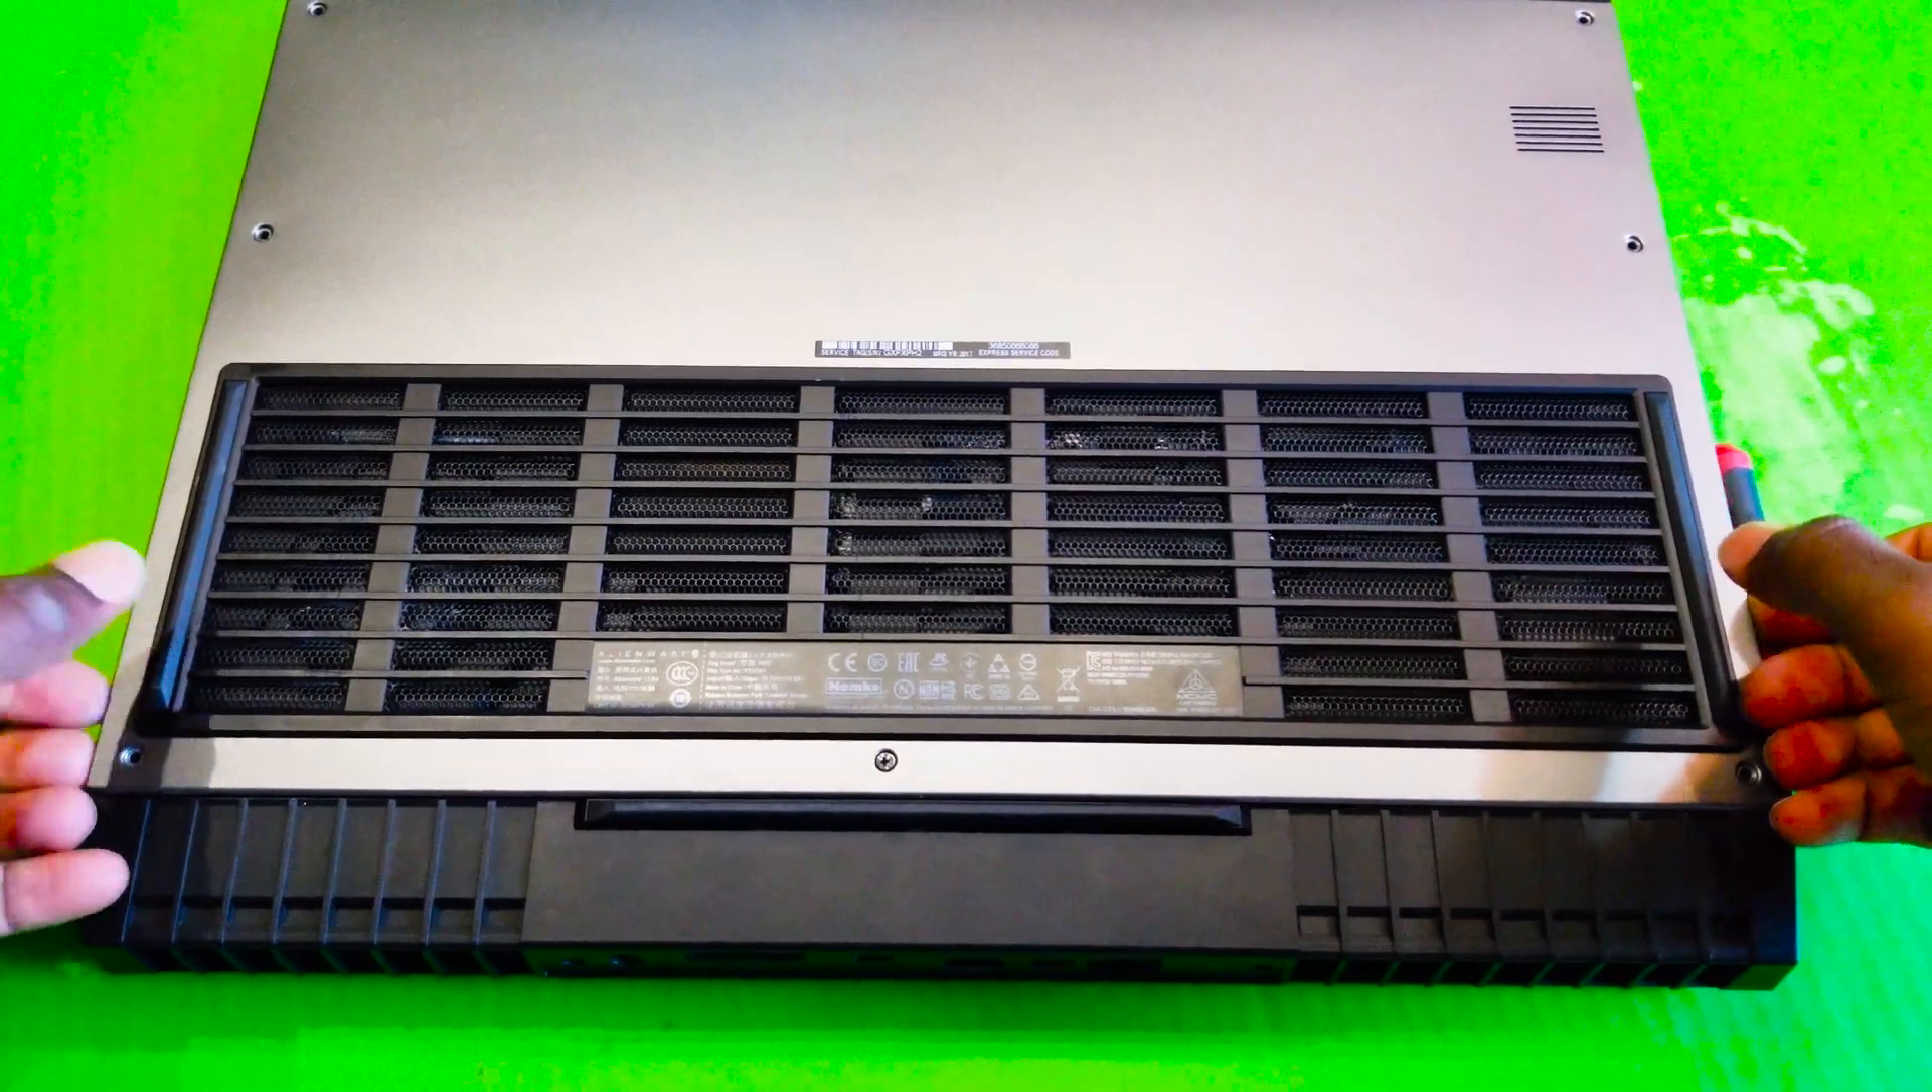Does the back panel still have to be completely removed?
Yes.